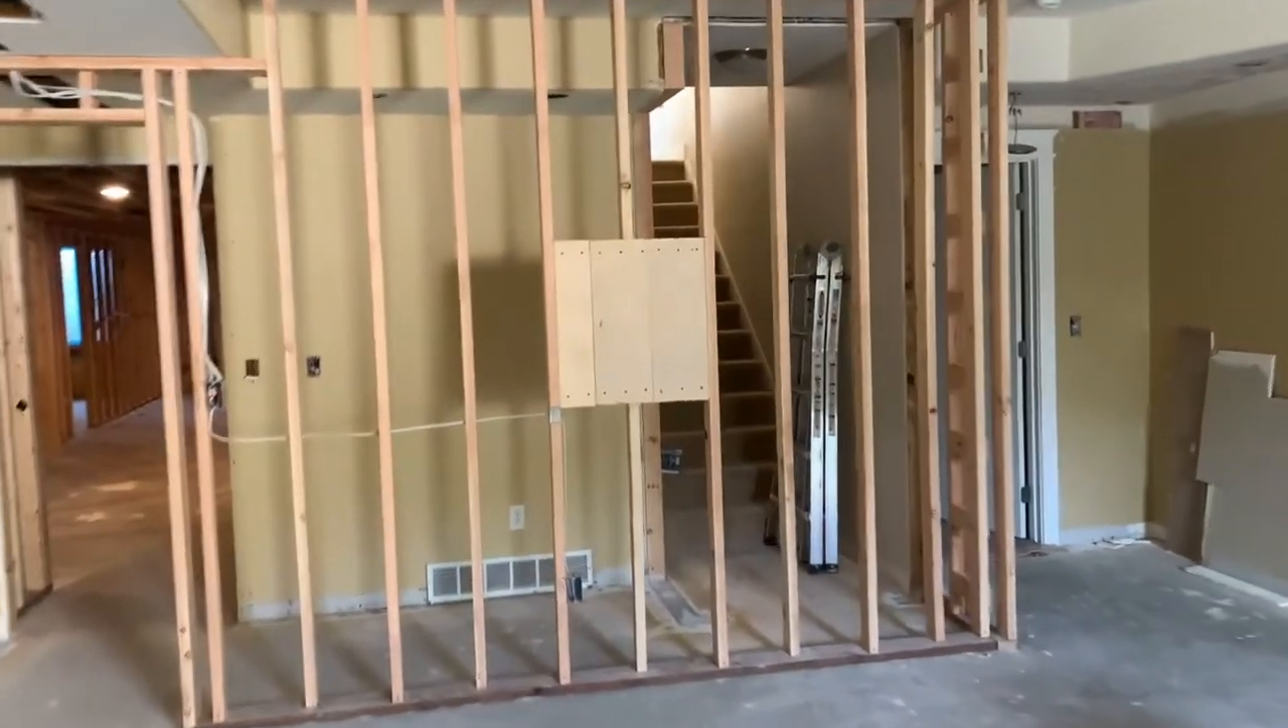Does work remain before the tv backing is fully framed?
No.